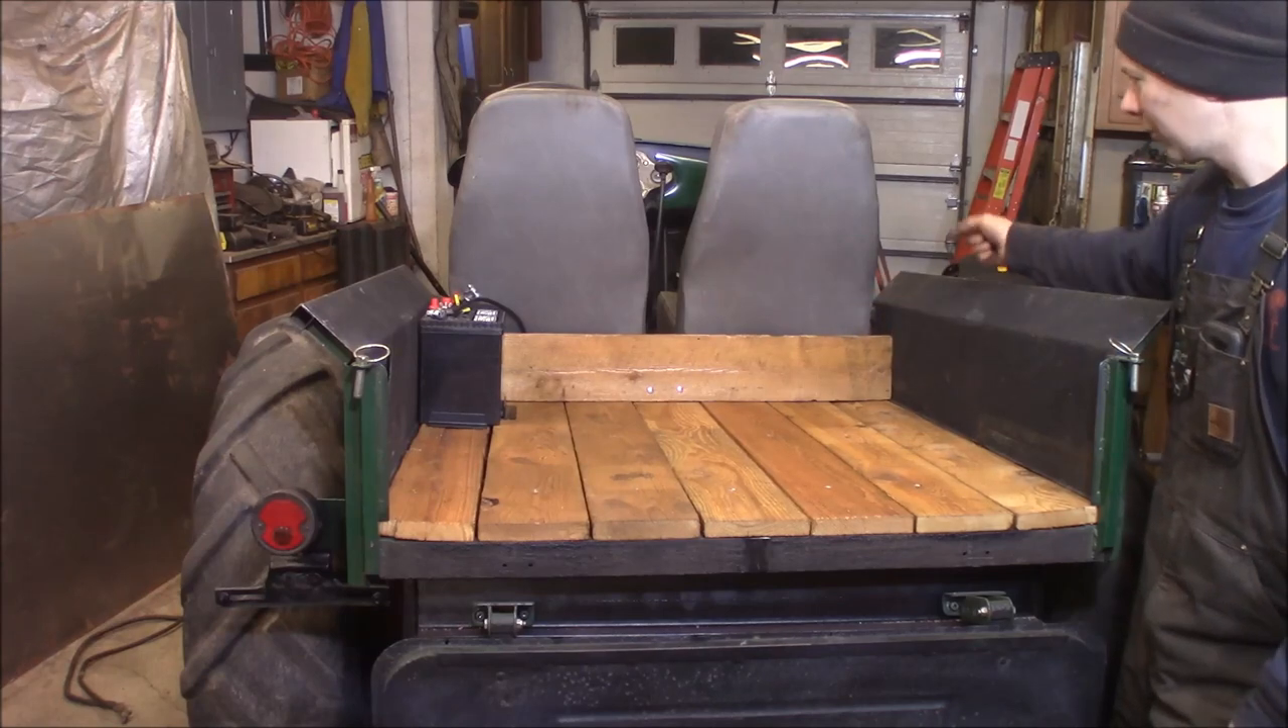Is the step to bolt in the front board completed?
Yes.